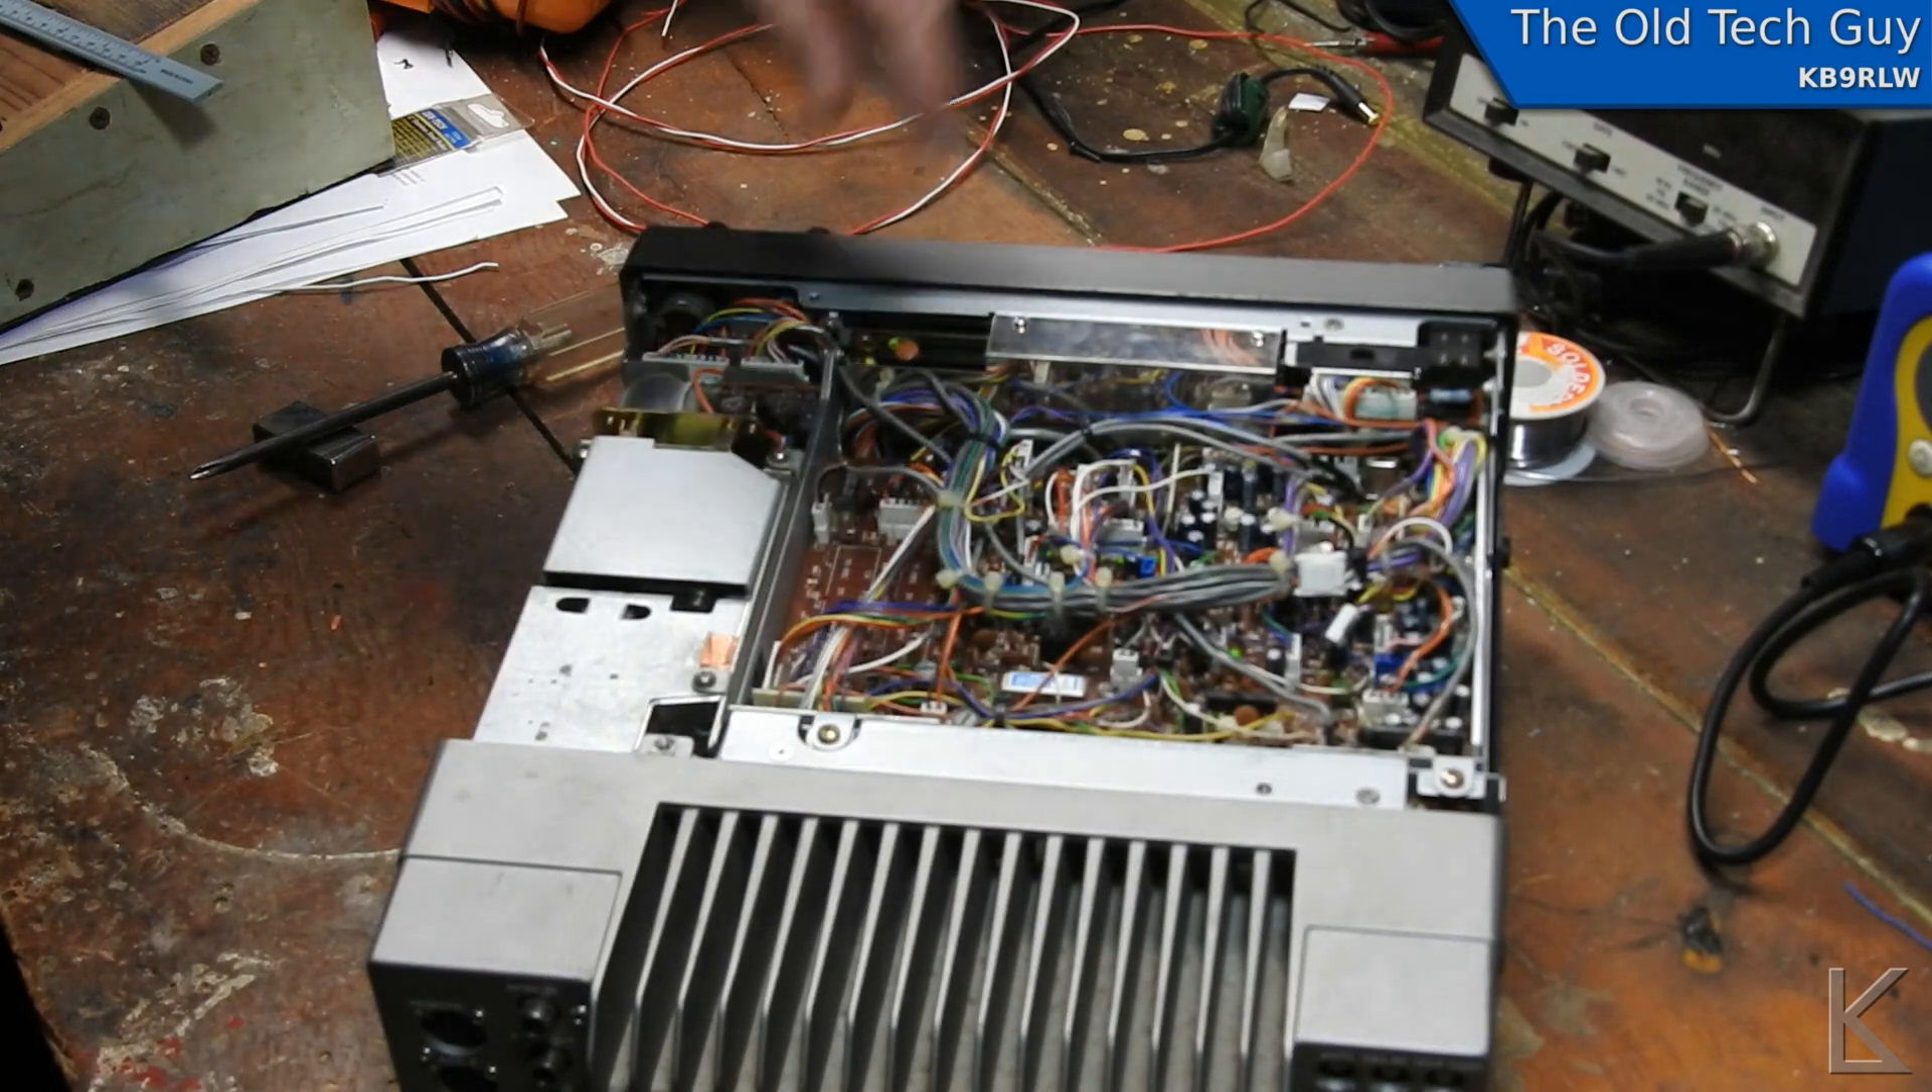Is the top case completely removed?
Yes.